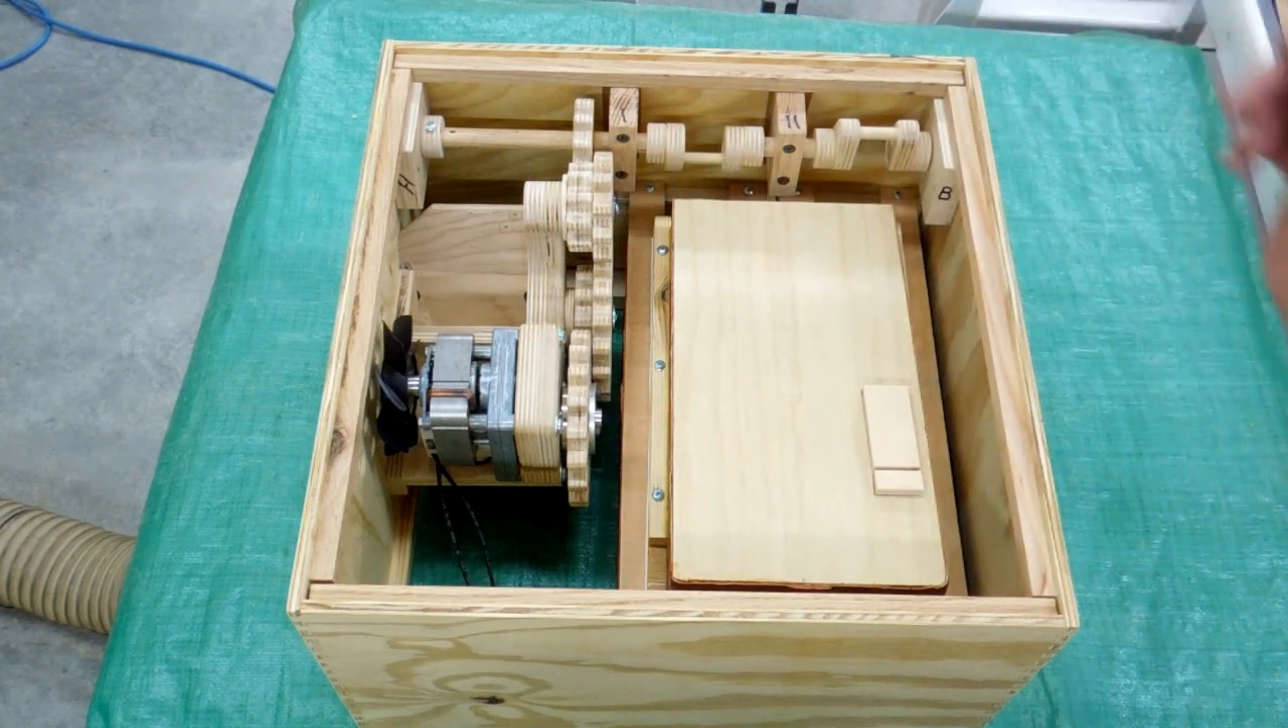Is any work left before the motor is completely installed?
No.